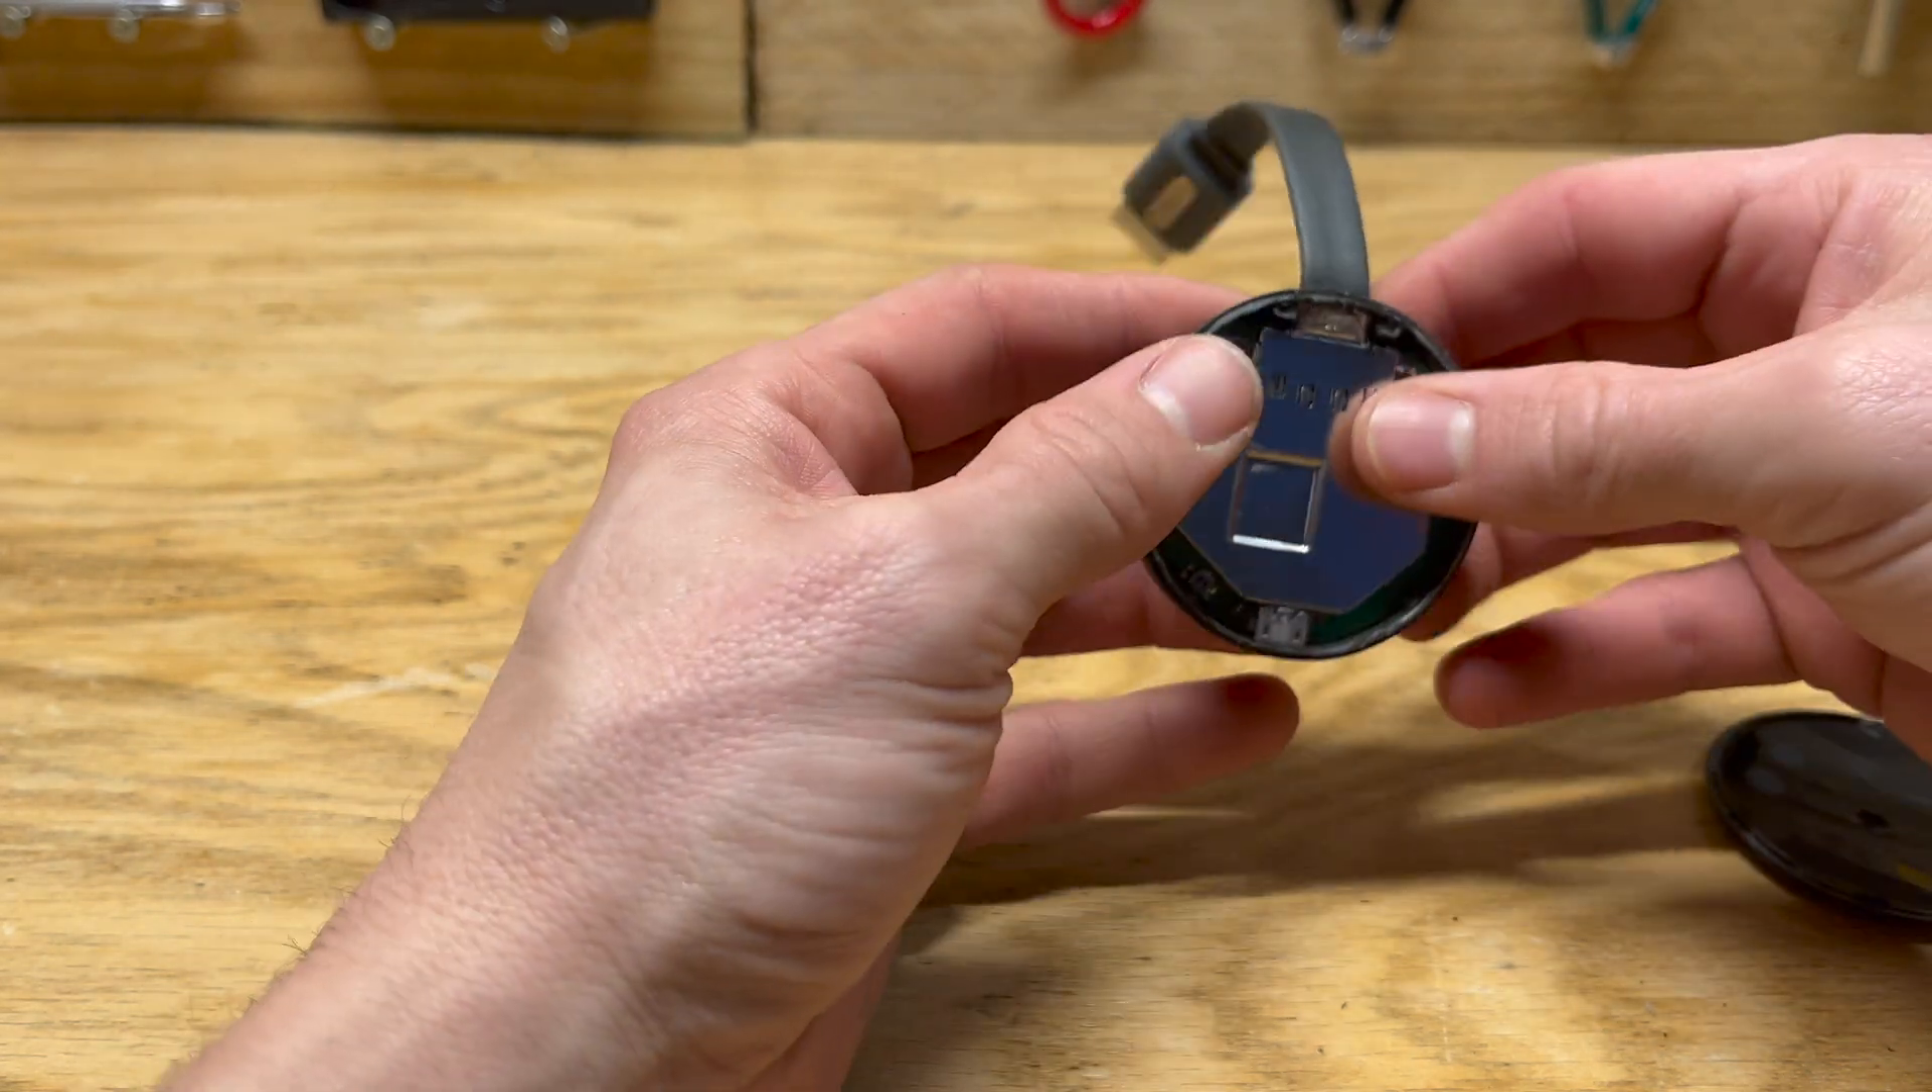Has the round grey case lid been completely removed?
Yes.